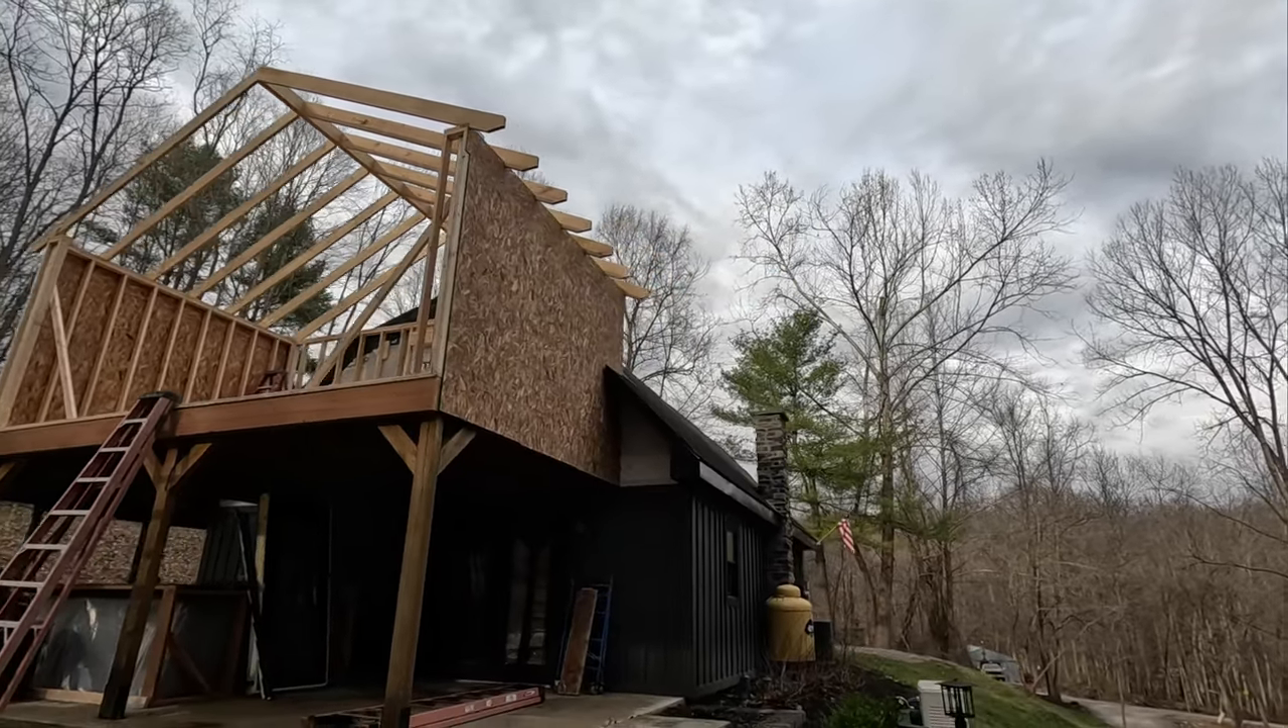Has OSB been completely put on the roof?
No.